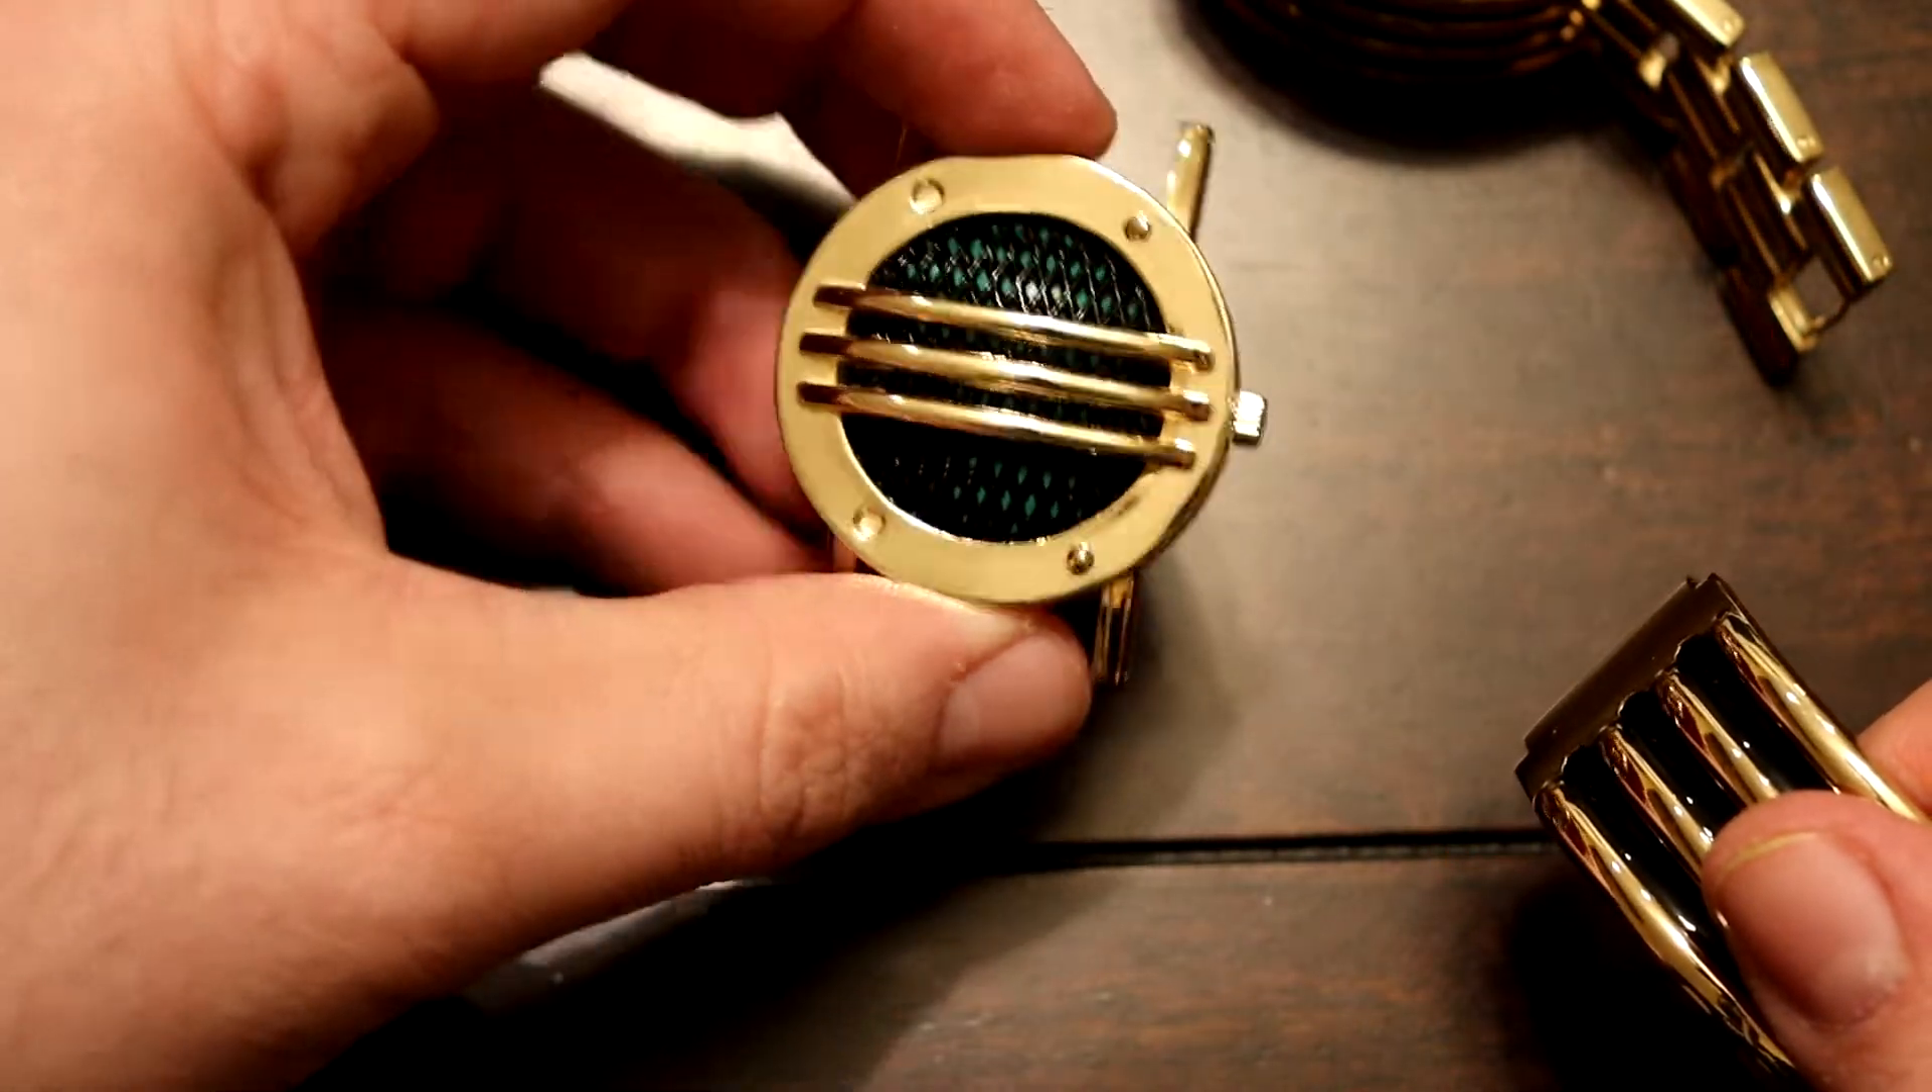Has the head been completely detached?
Yes.